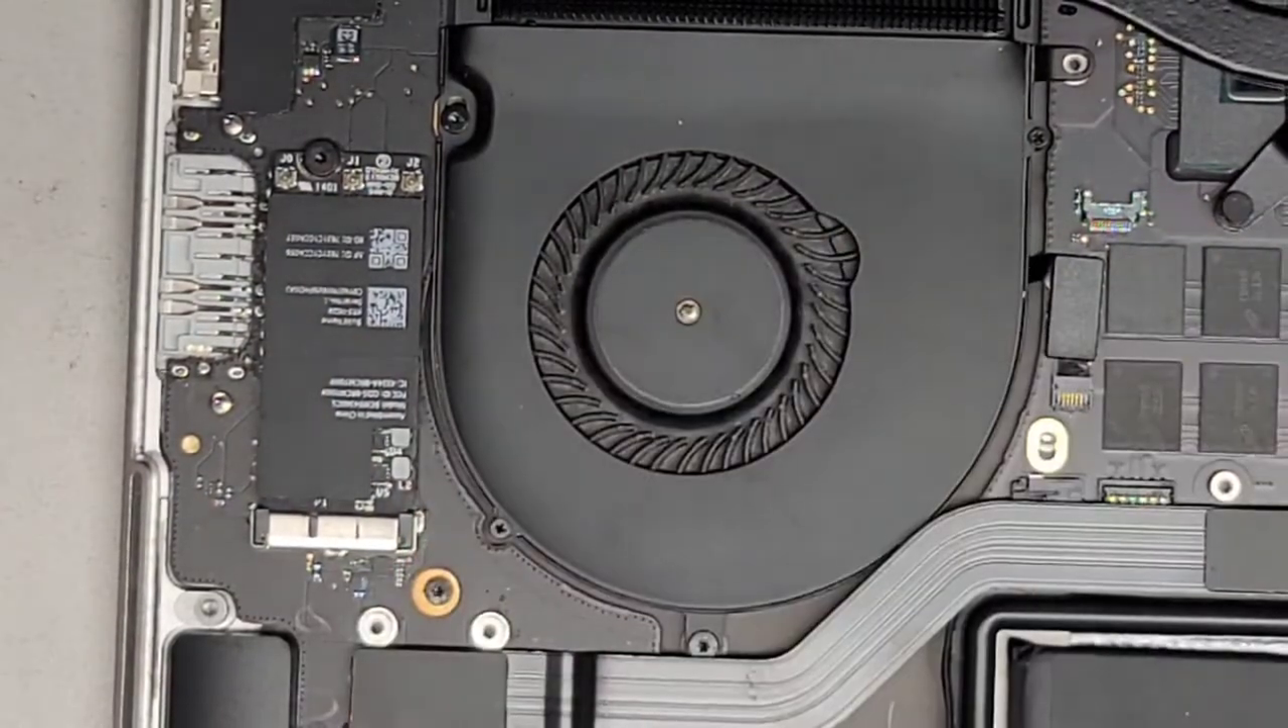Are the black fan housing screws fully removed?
No.